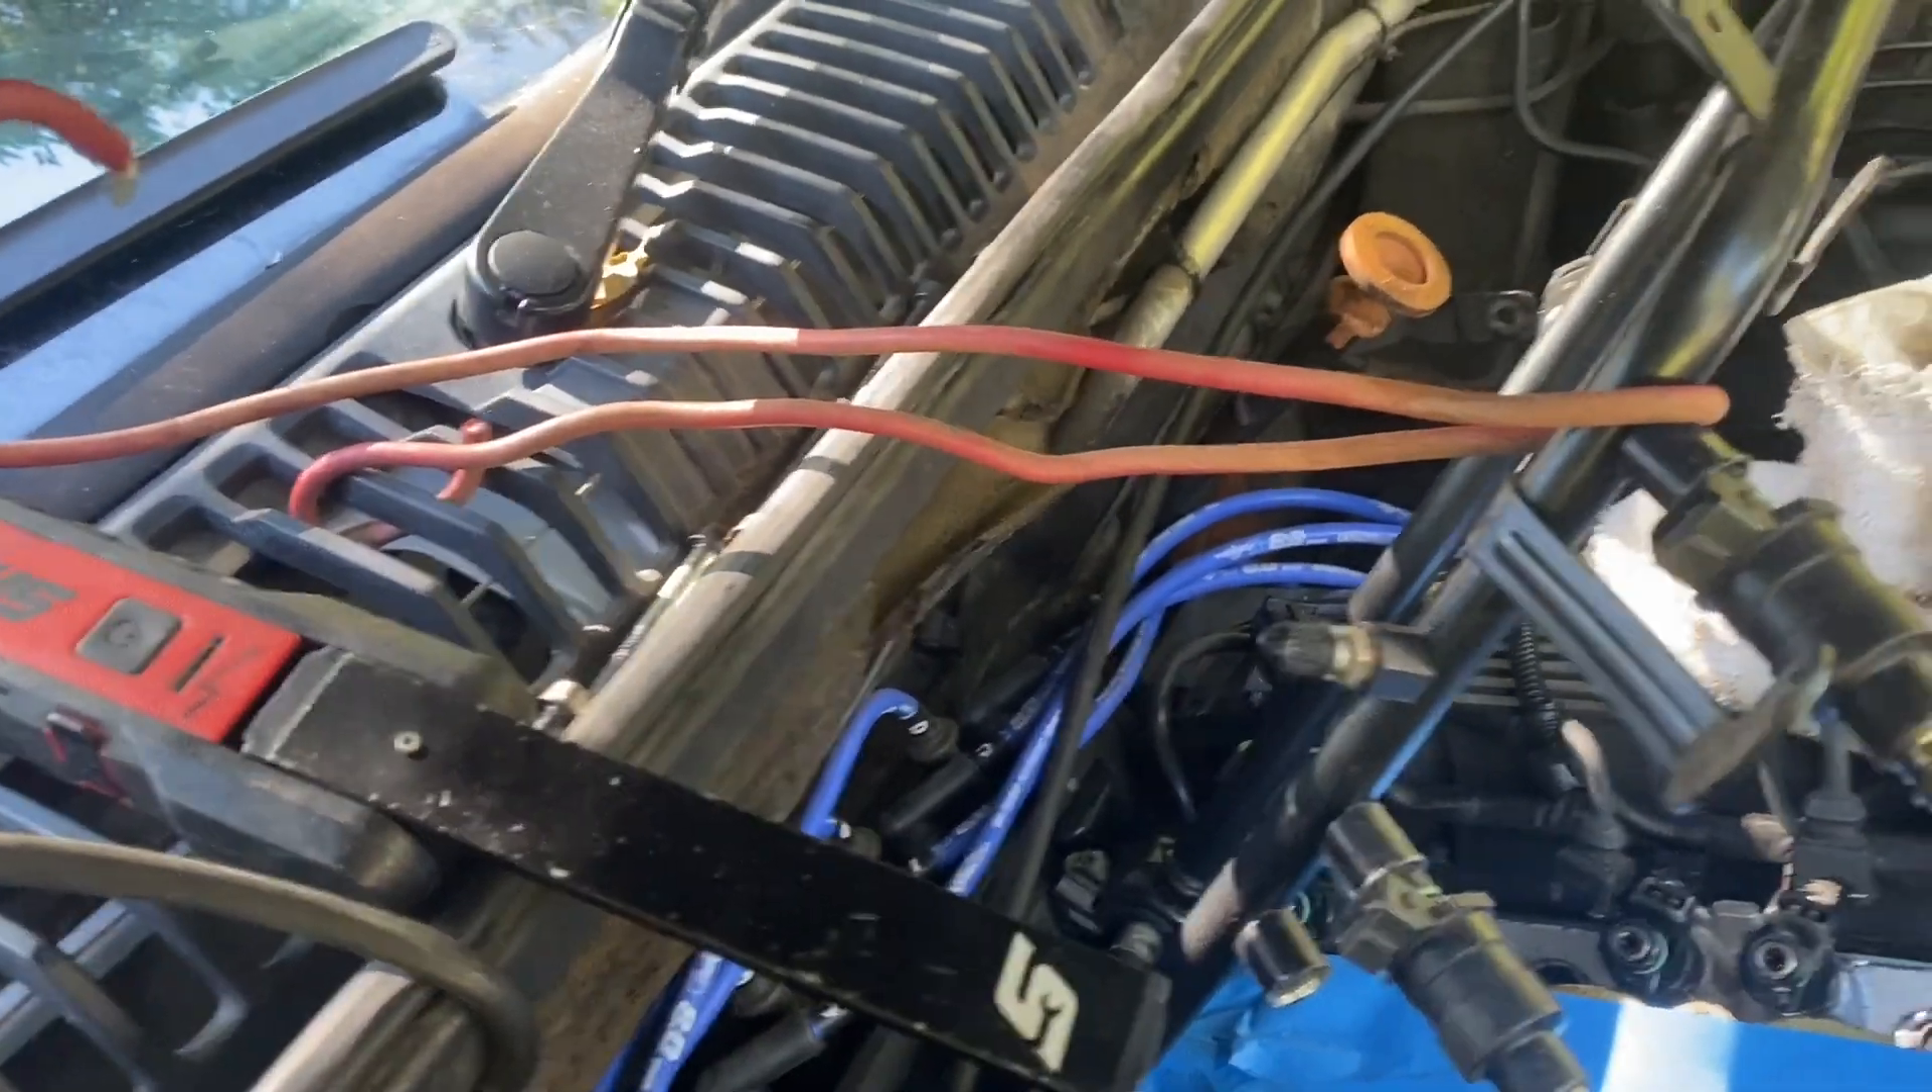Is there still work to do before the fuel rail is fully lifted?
No.